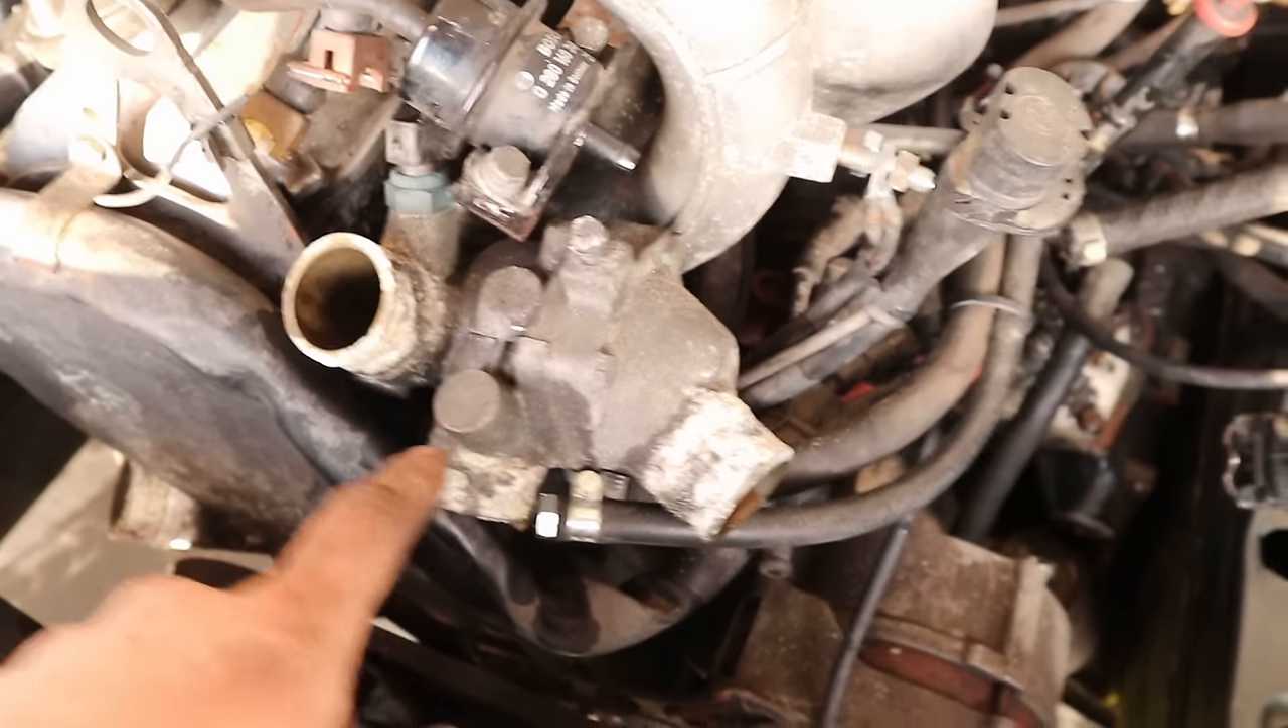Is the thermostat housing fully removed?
No.